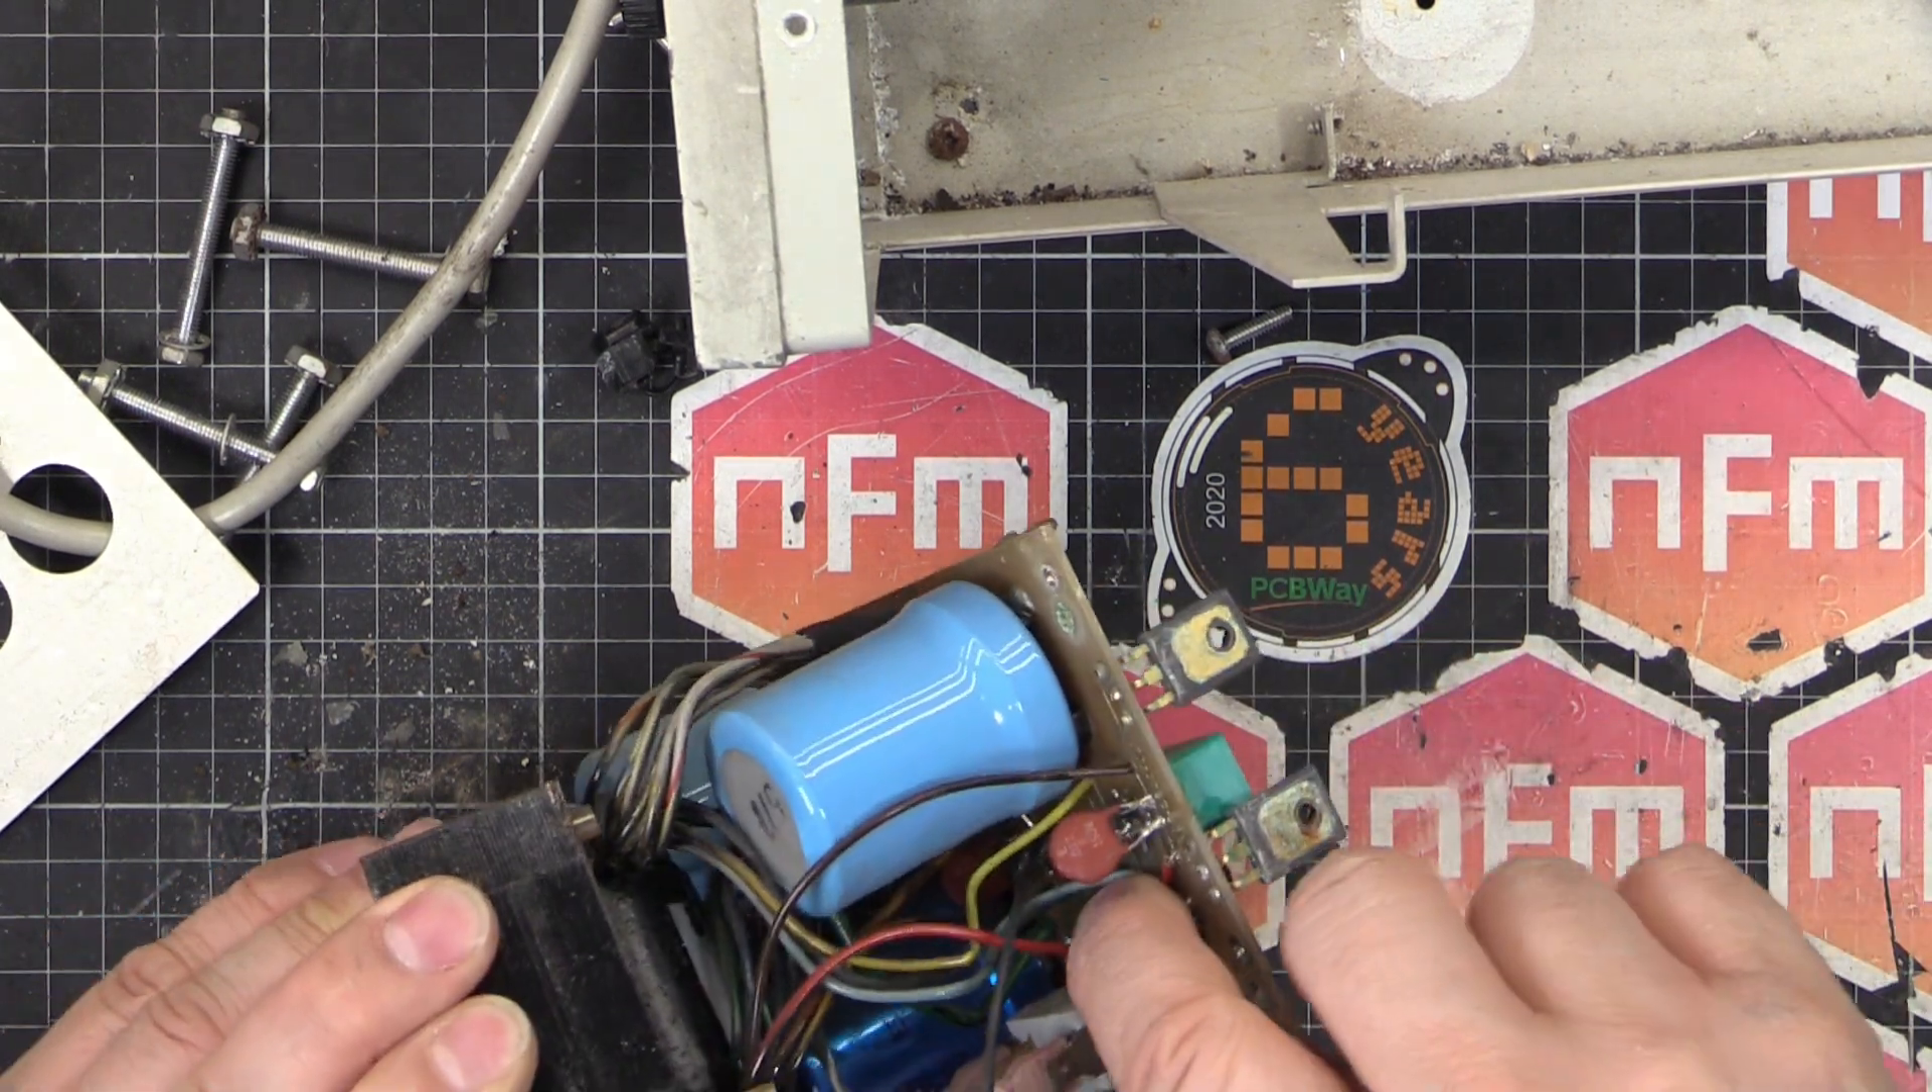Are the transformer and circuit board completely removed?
Yes.